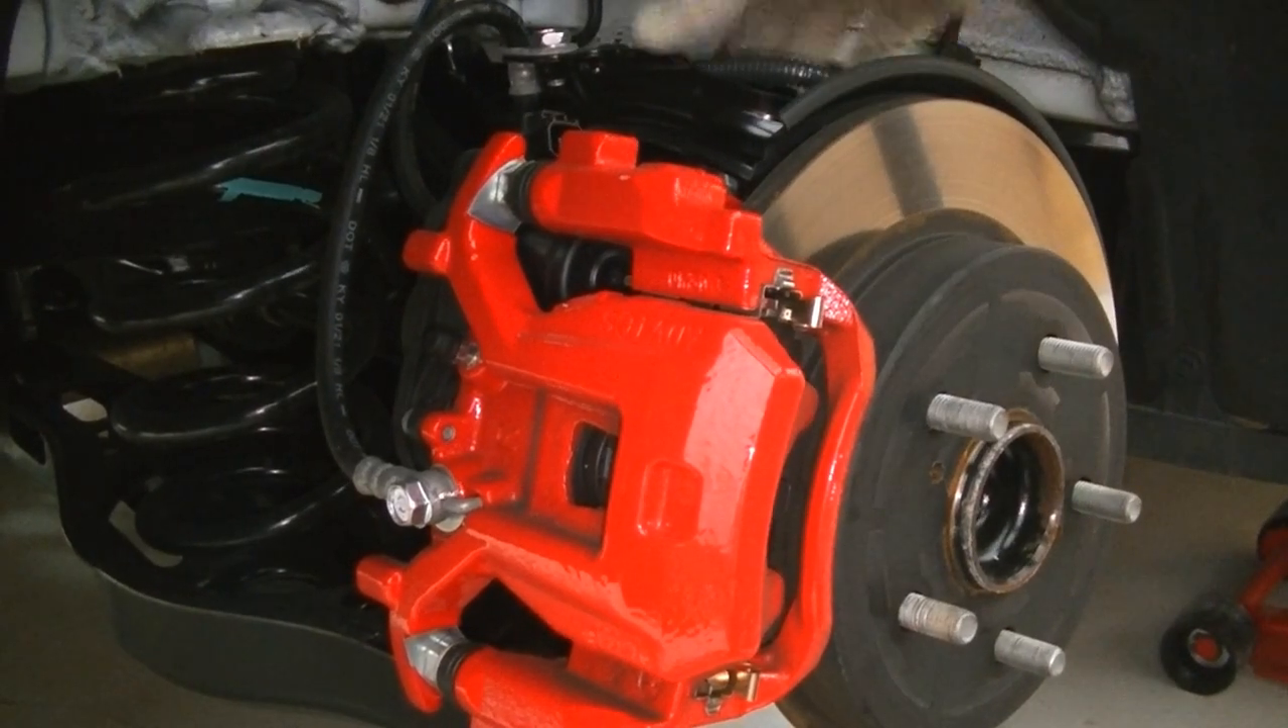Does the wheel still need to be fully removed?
No.